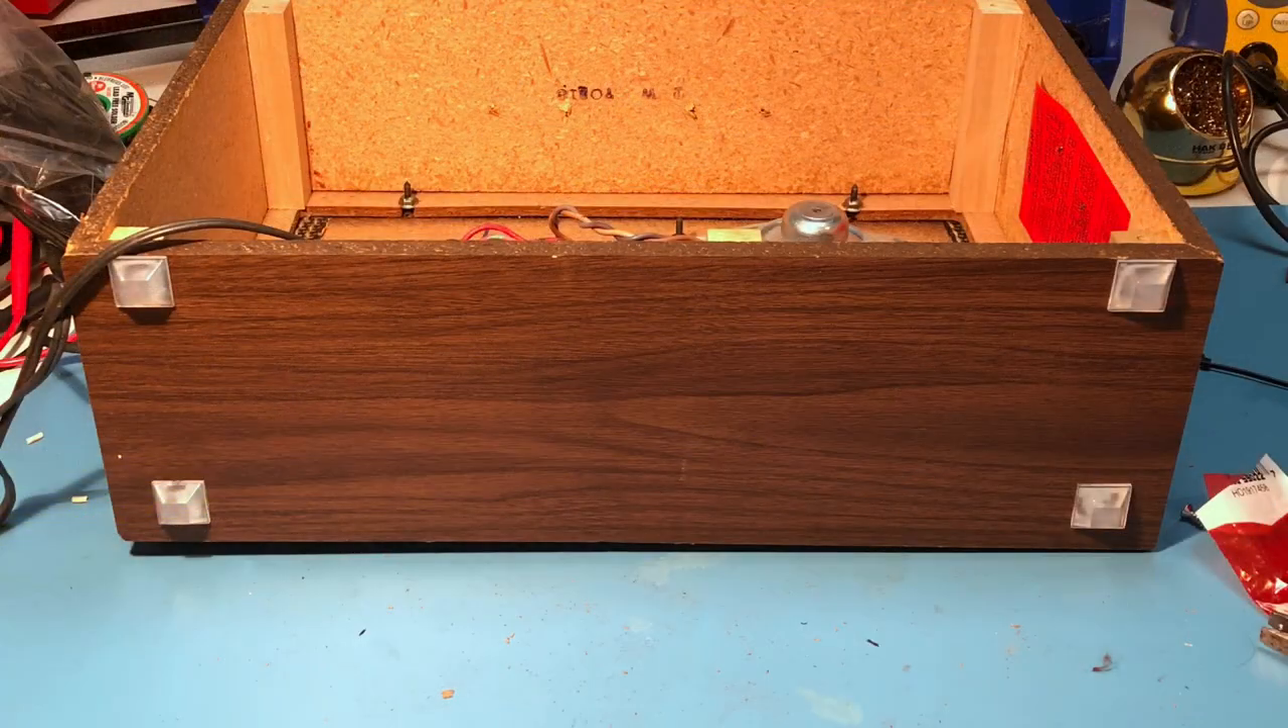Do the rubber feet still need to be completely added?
No.